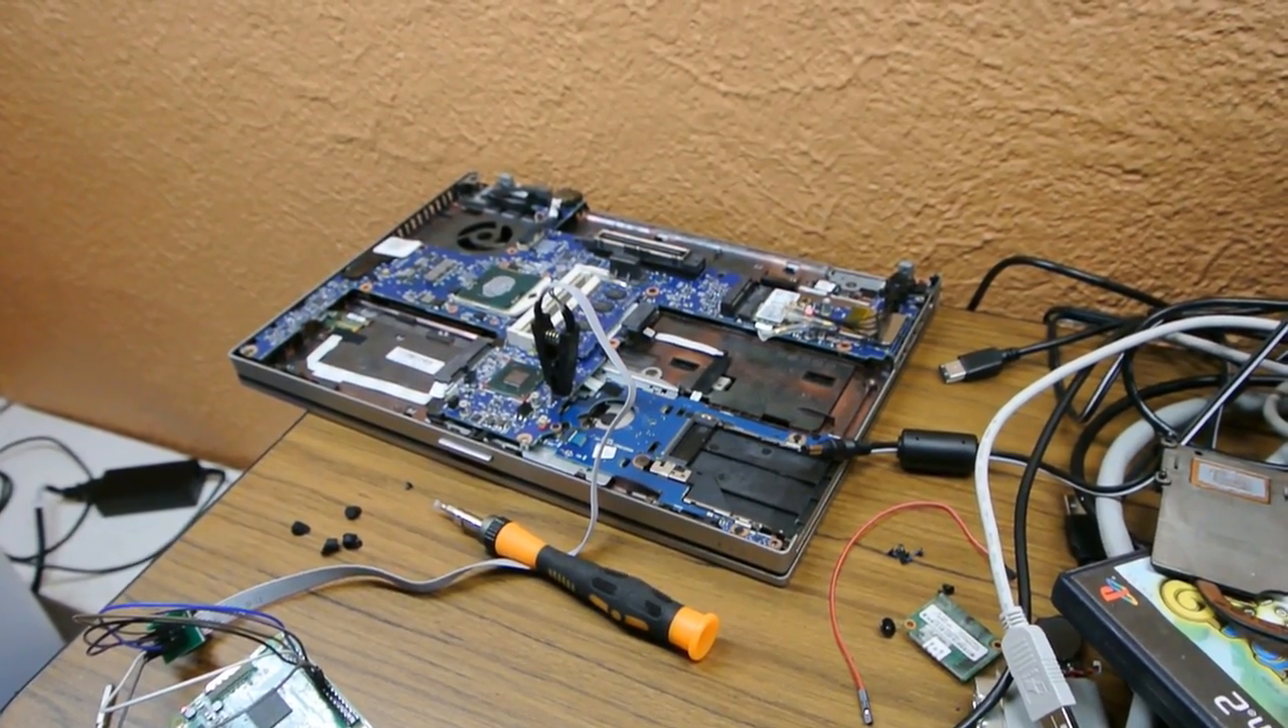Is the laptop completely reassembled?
No.